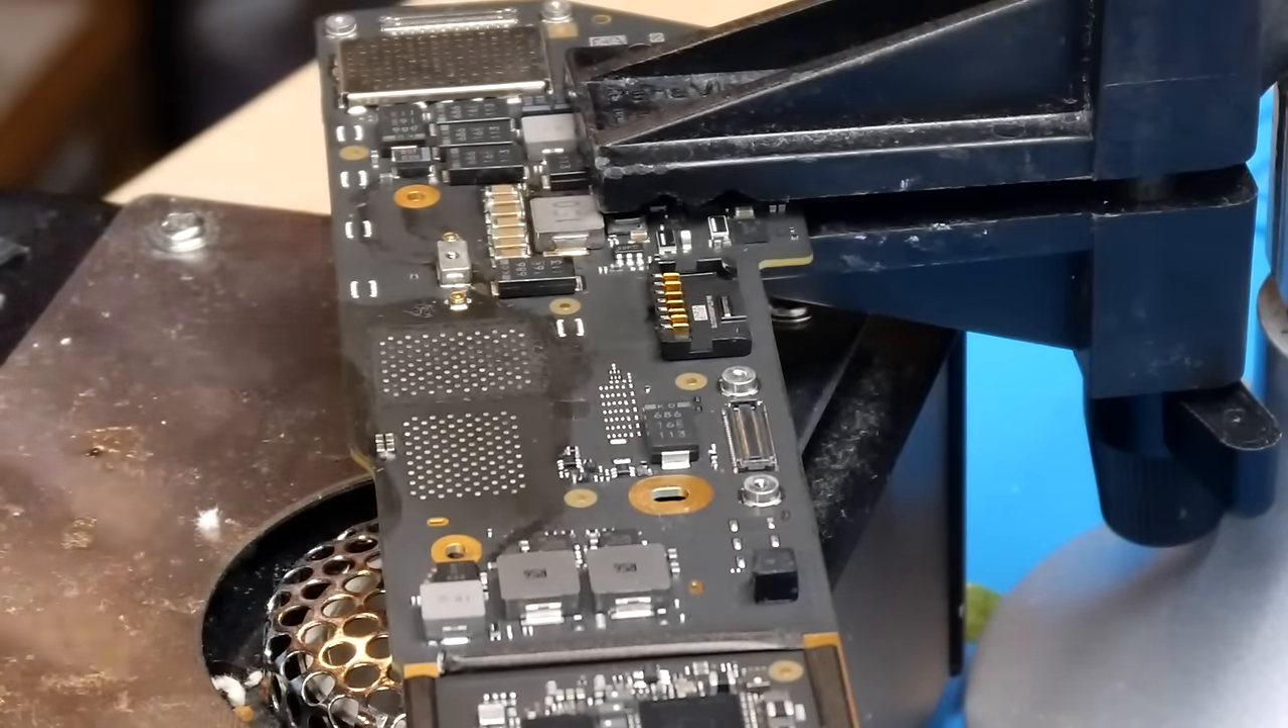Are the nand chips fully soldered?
No.